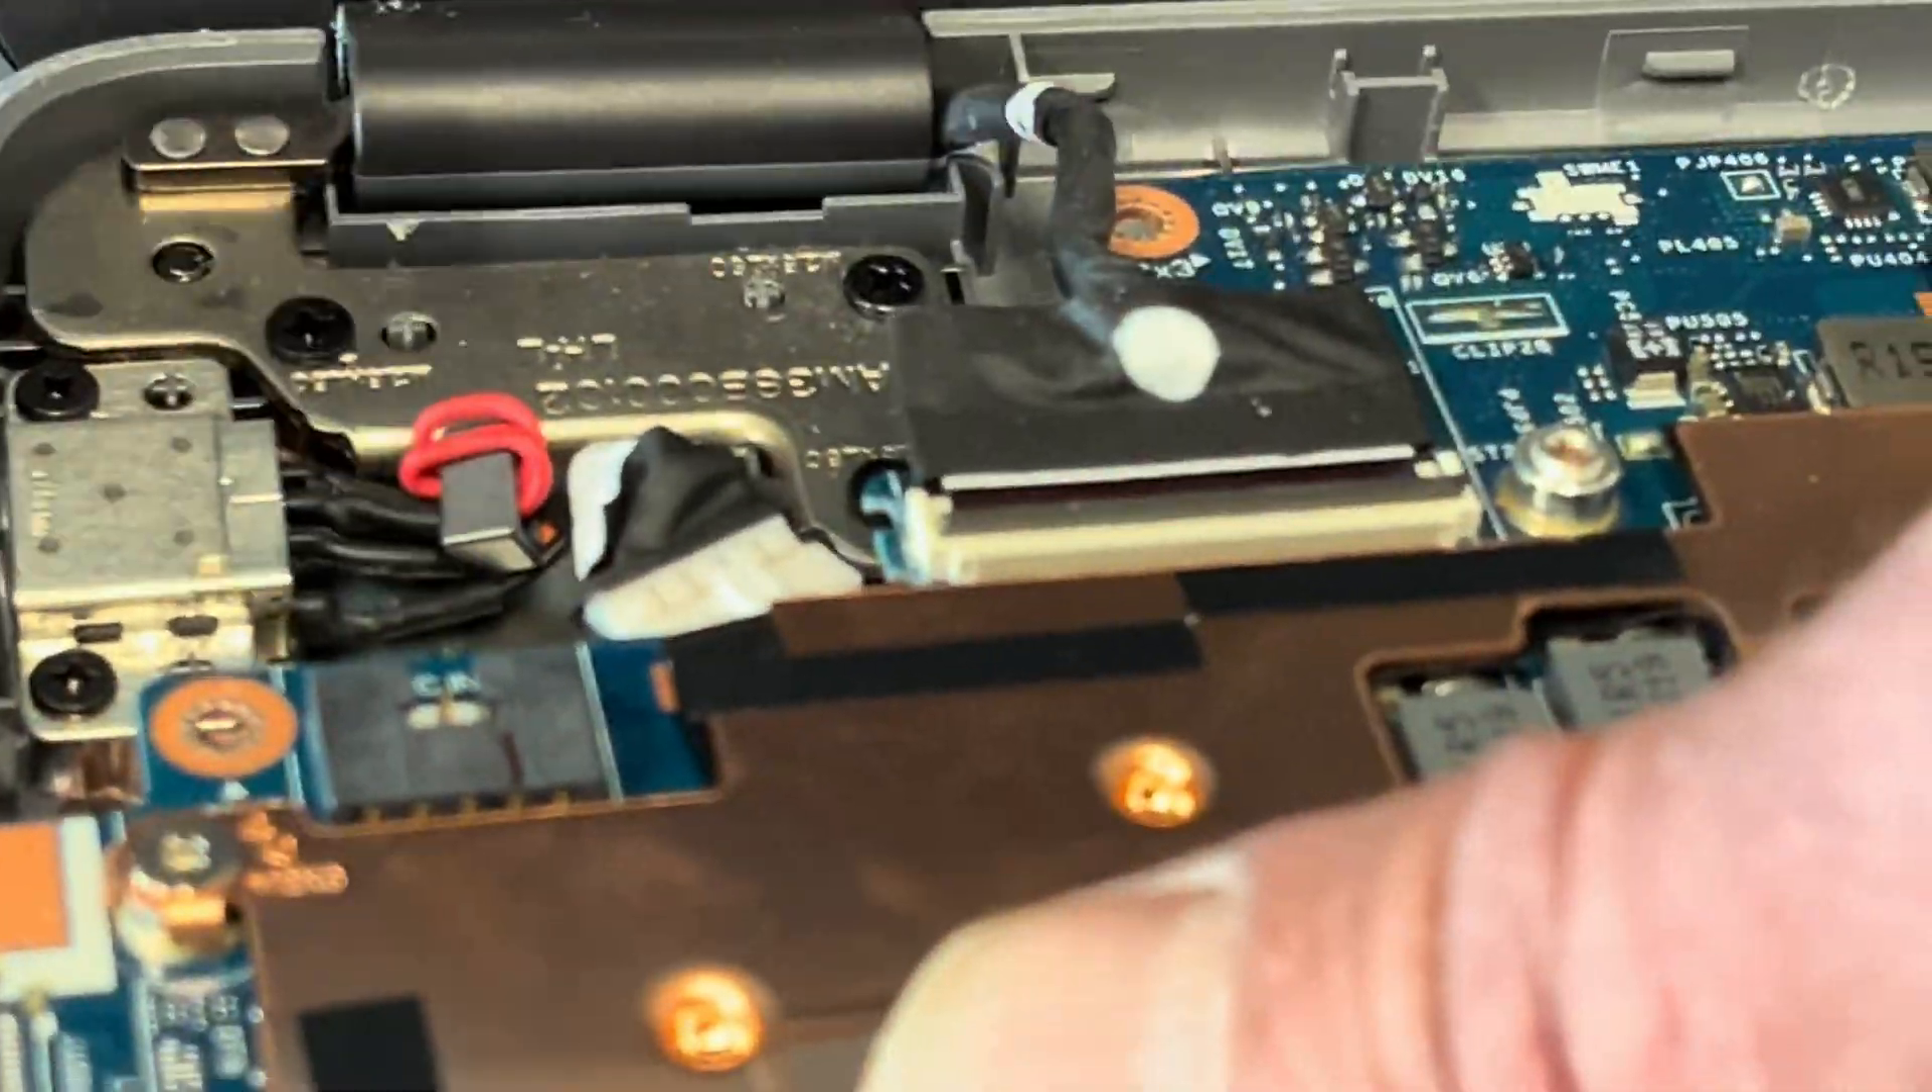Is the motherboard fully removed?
No.